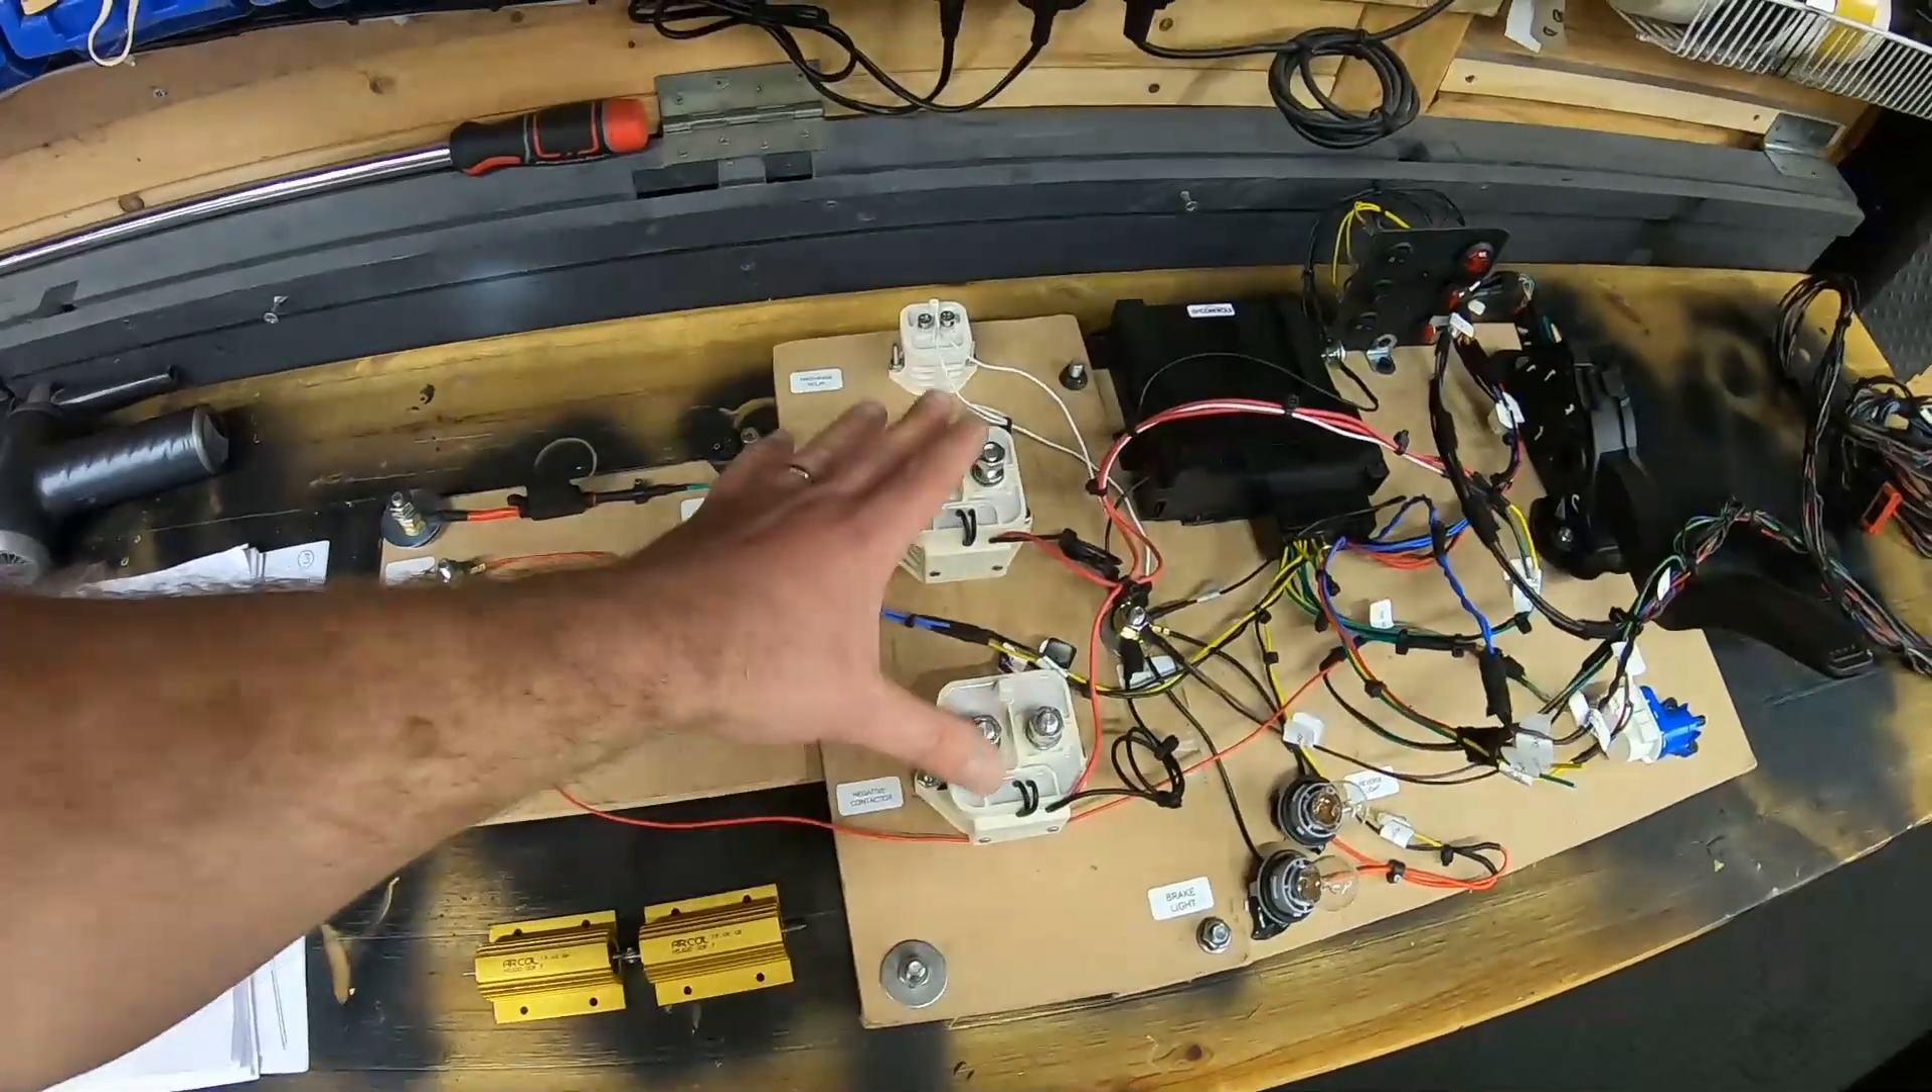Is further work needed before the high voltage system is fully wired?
Yes.